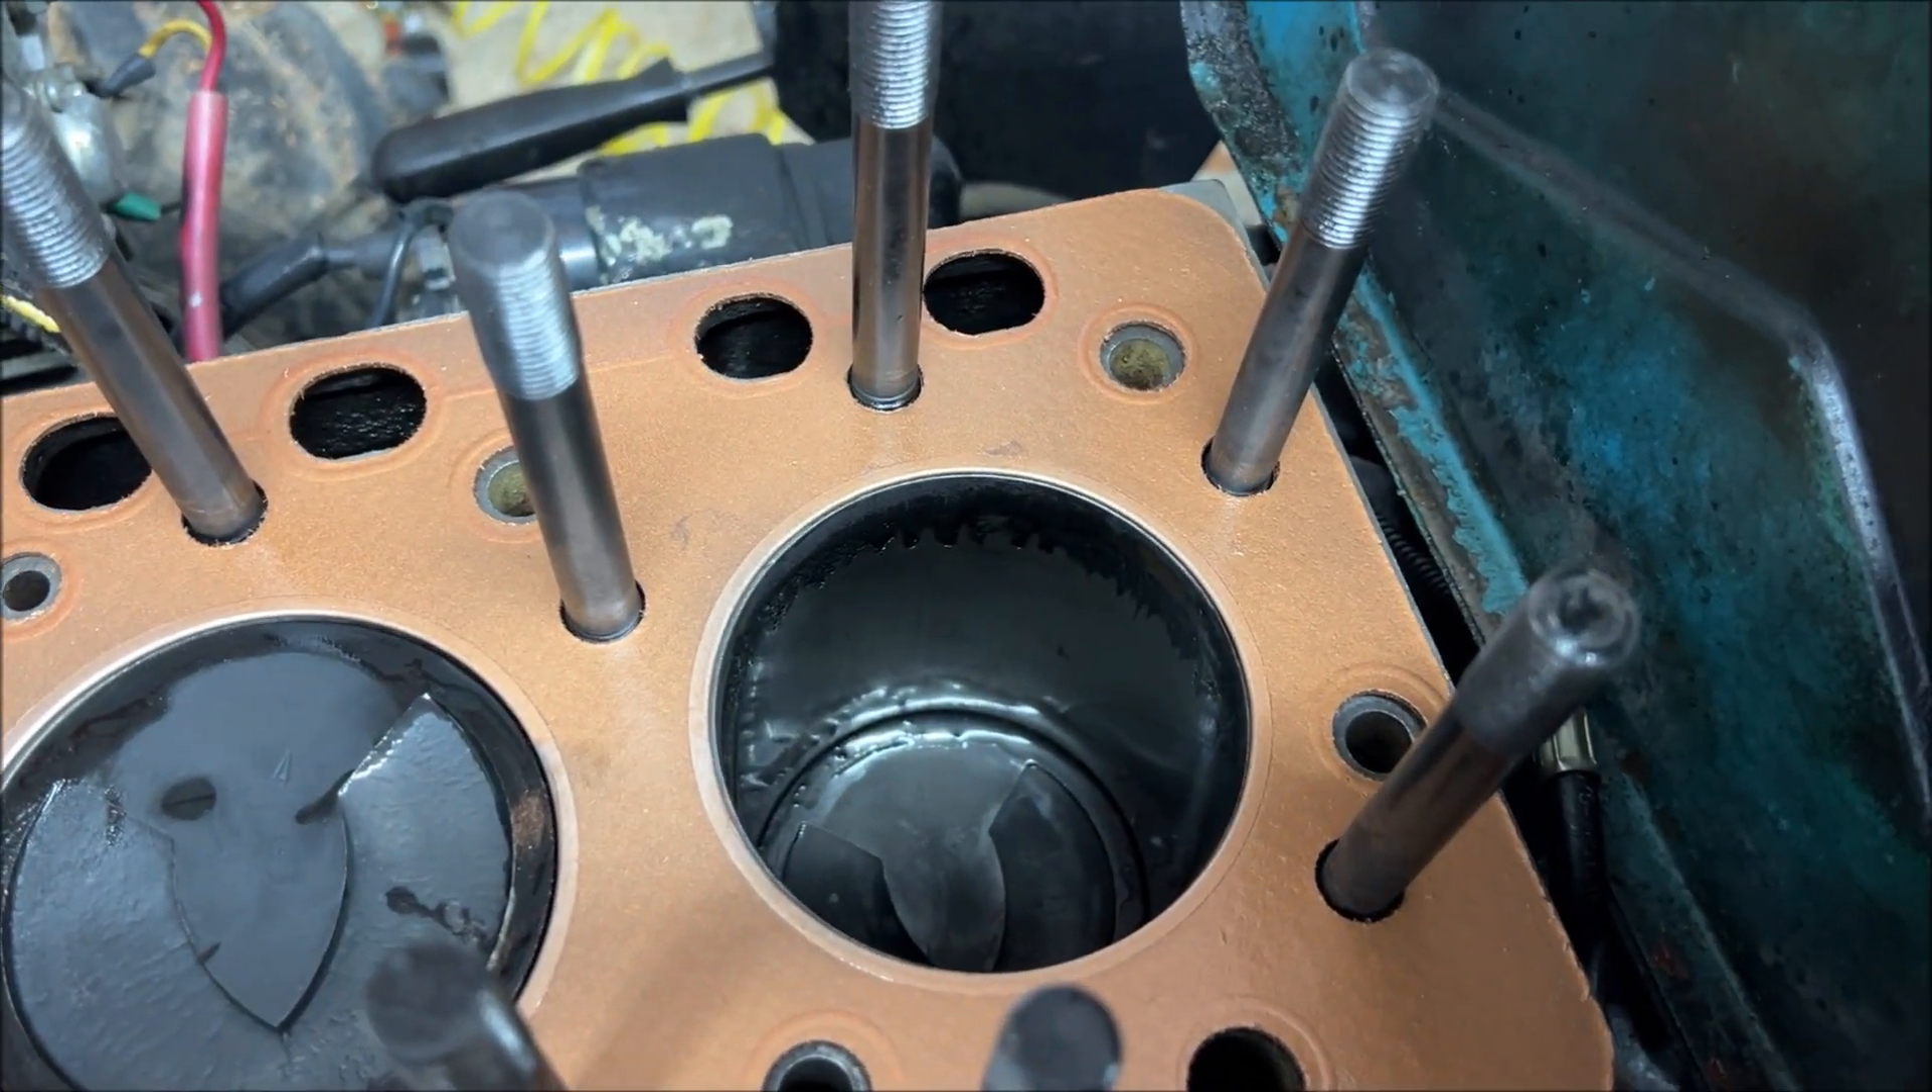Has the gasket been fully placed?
Yes.